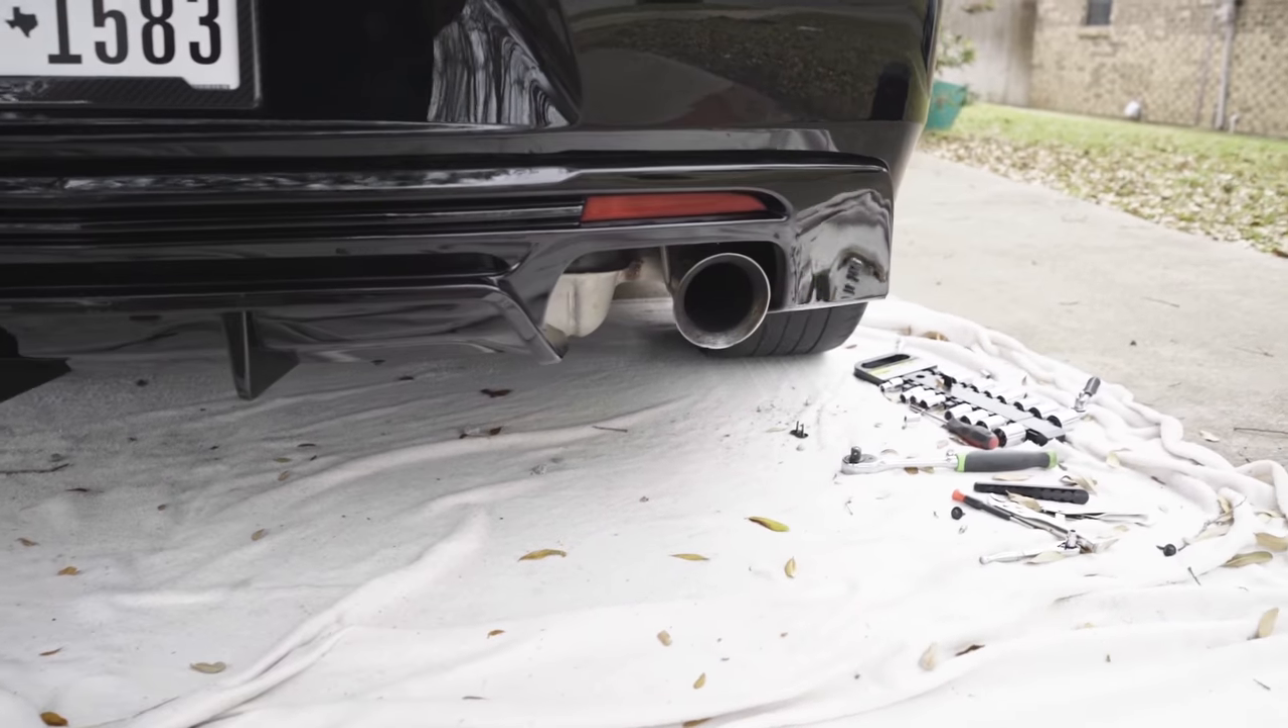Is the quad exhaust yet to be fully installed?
Yes.